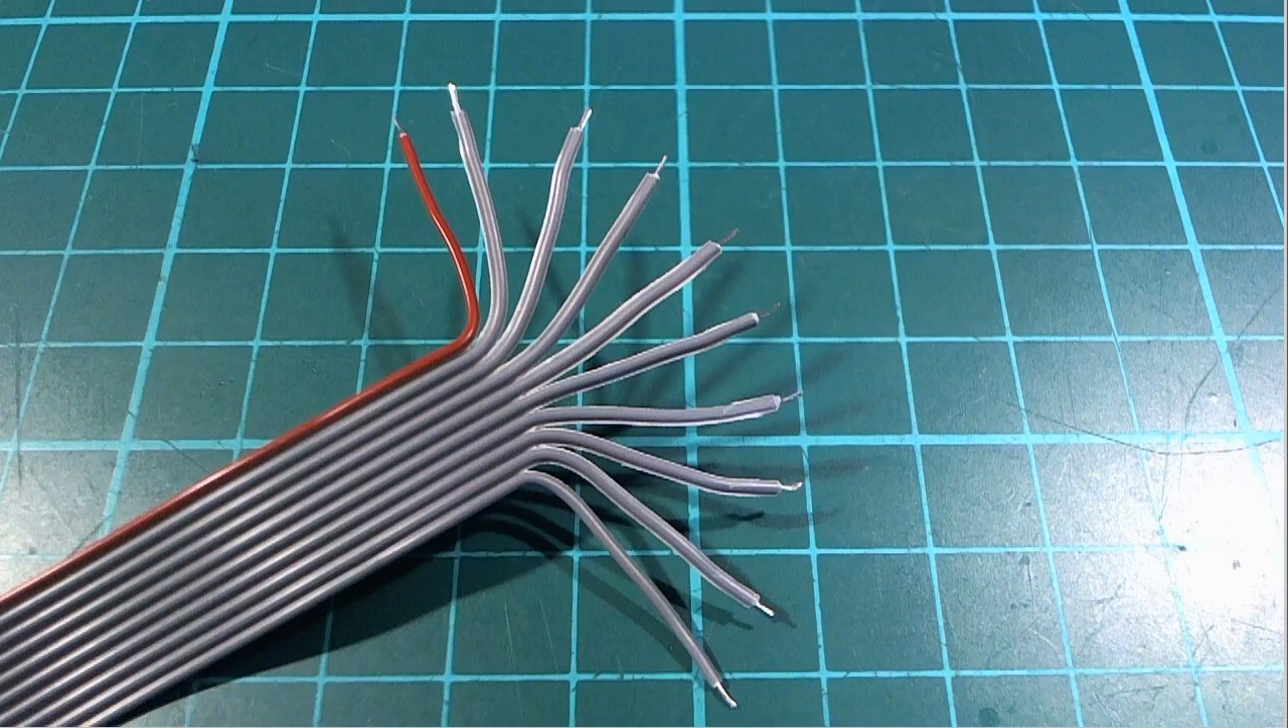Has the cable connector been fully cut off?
Yes.